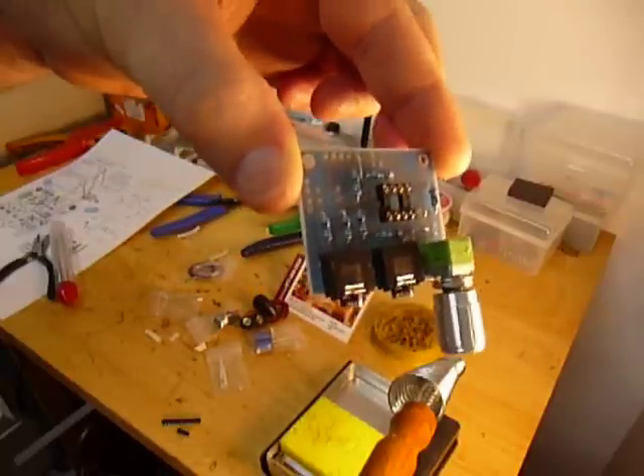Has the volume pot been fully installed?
Yes.